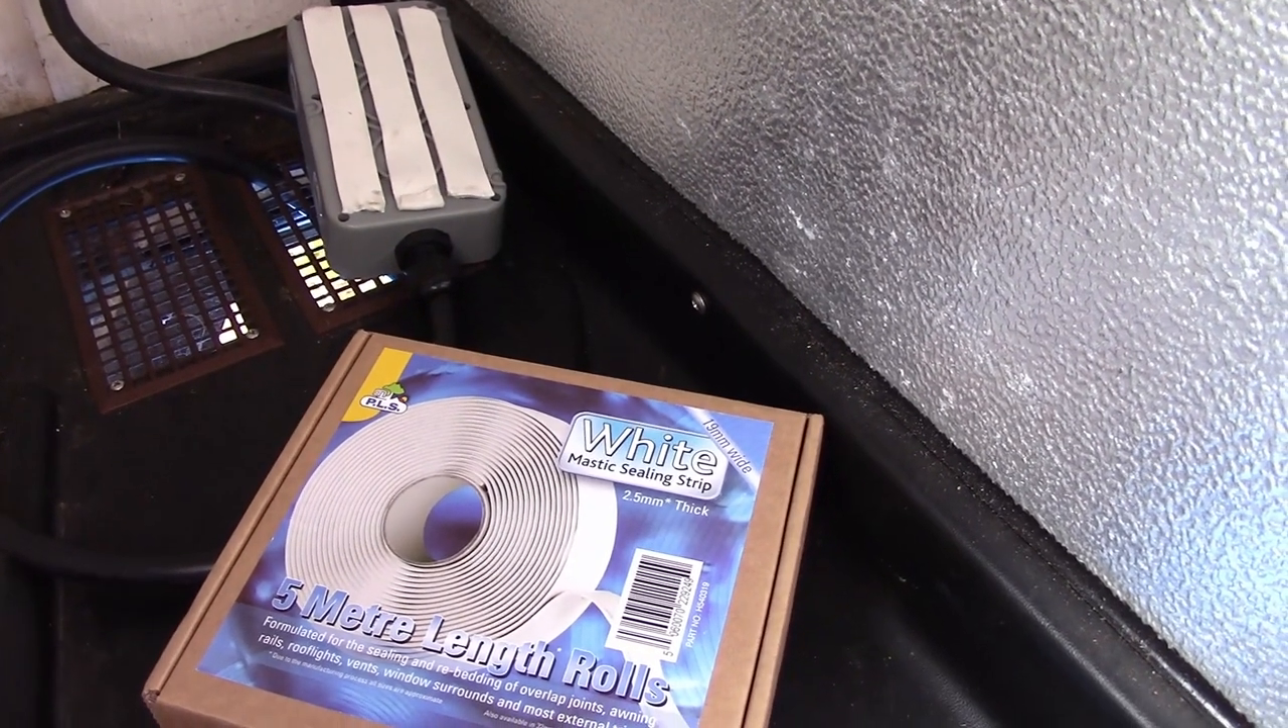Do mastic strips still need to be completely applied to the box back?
No.